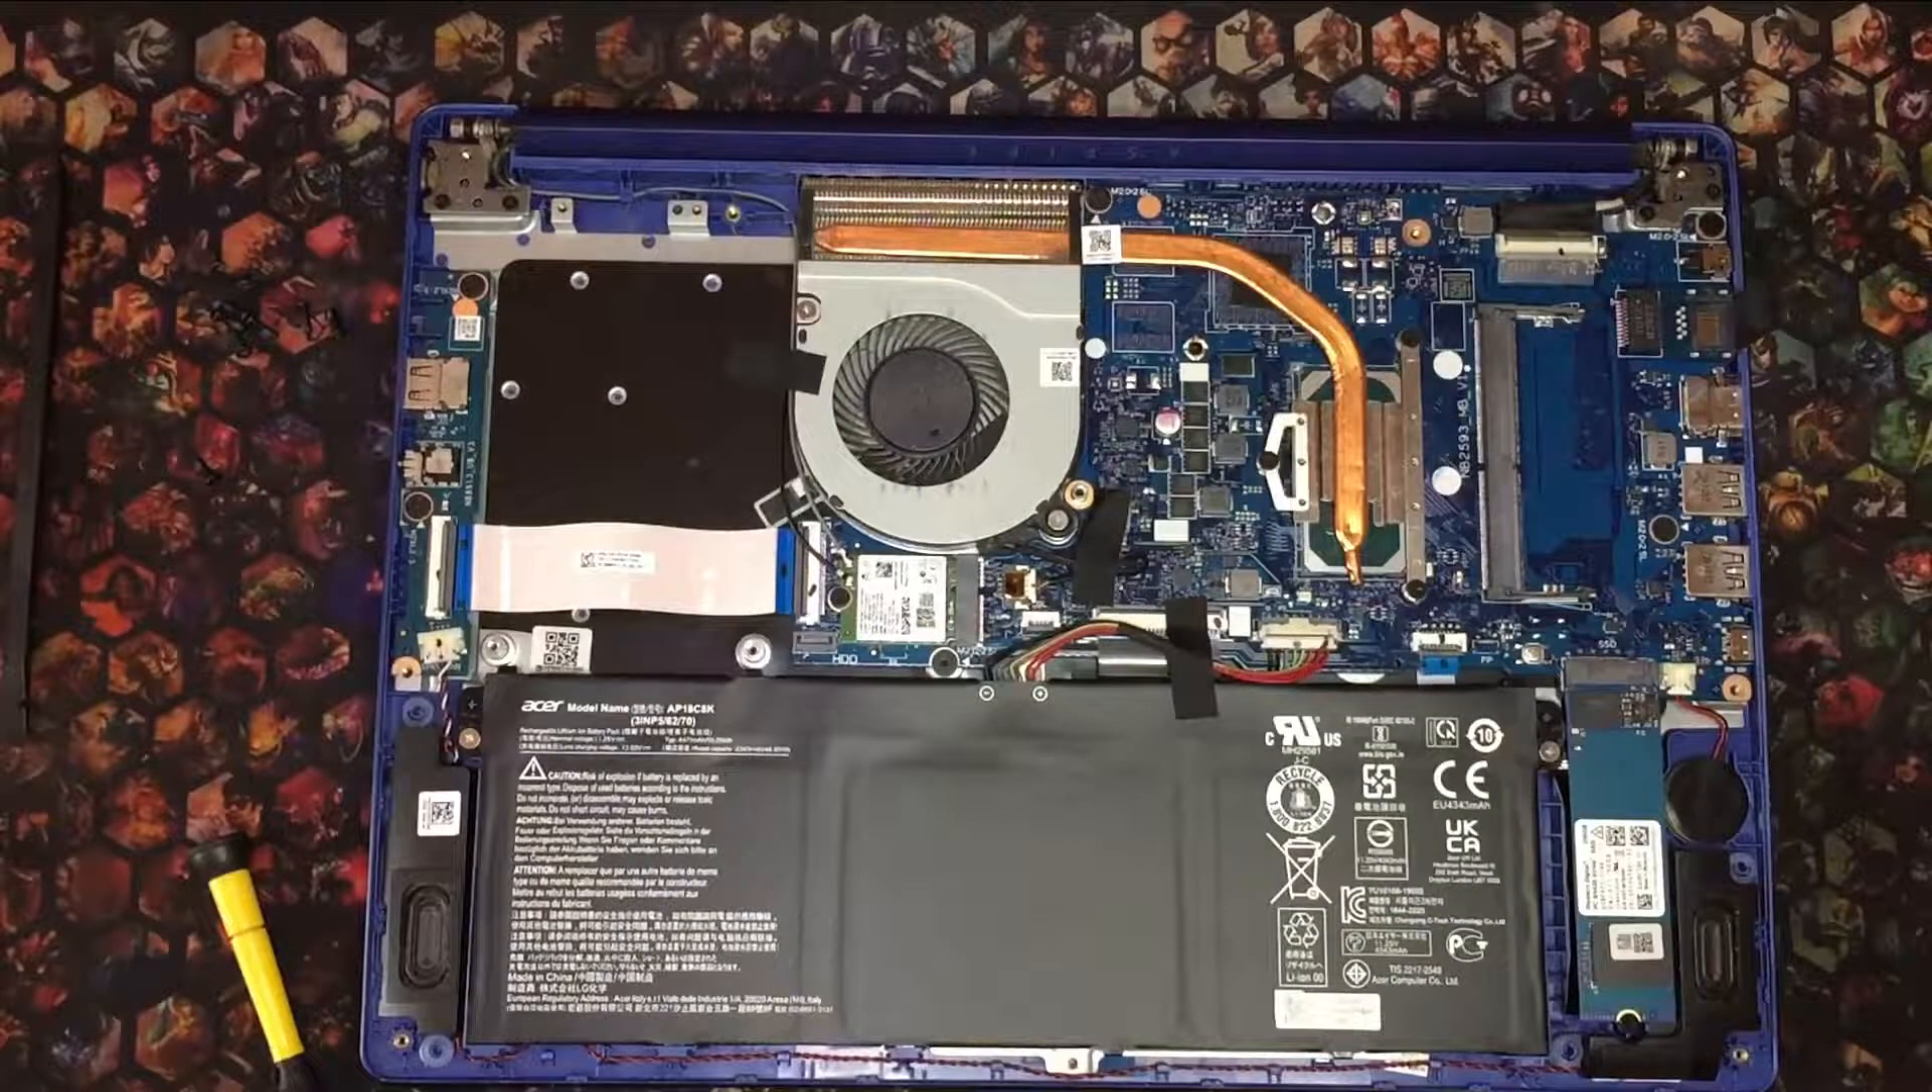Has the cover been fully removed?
Yes.